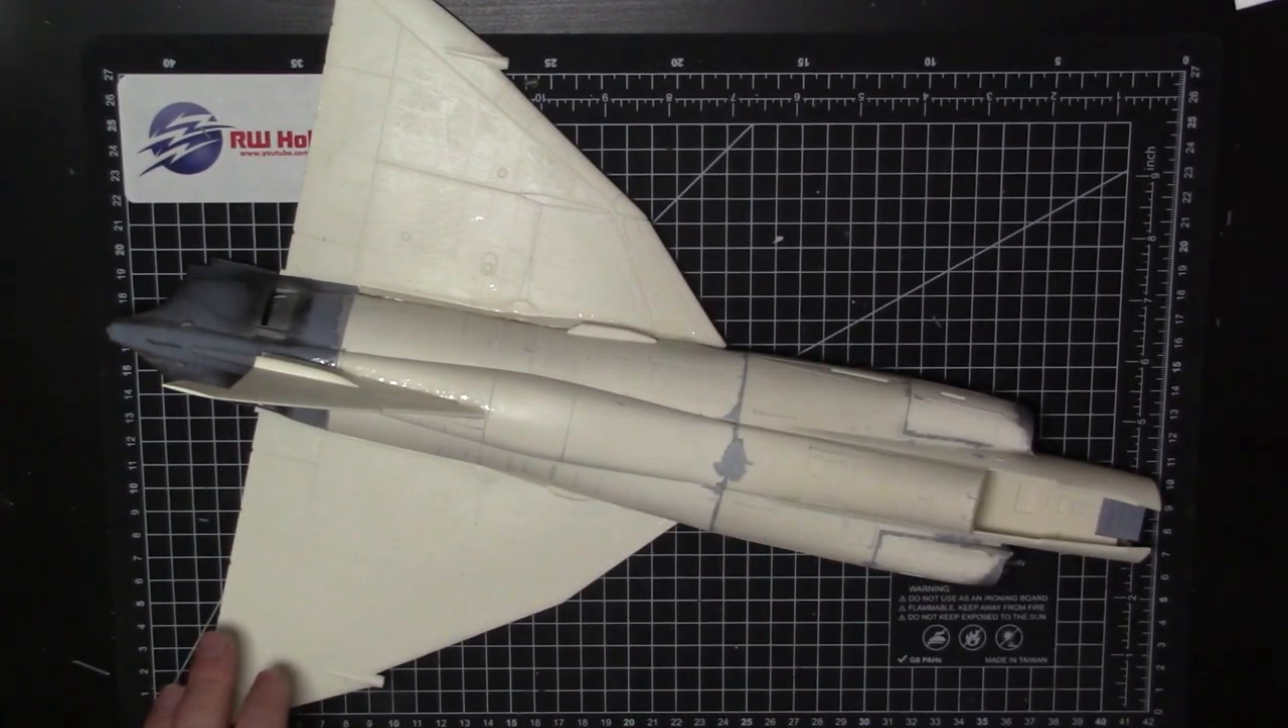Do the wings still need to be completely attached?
No.